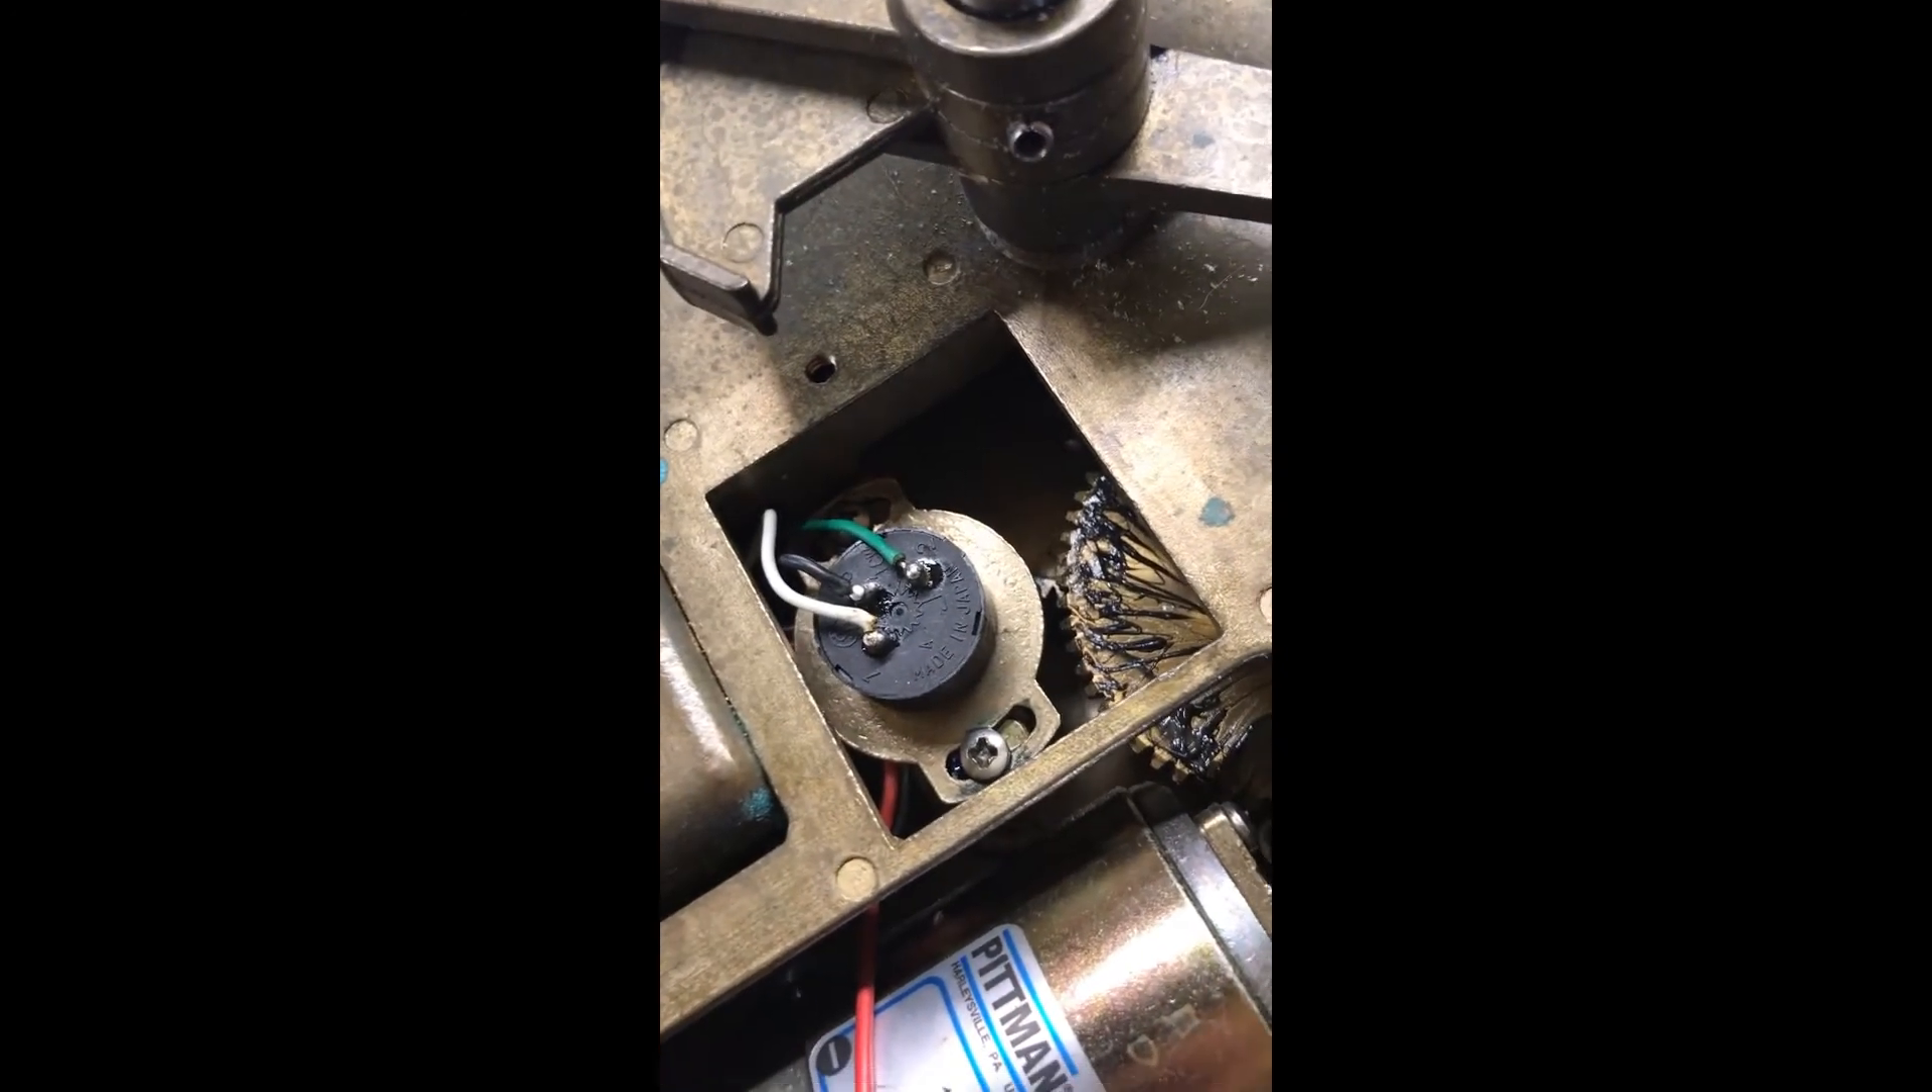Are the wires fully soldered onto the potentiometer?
Yes.